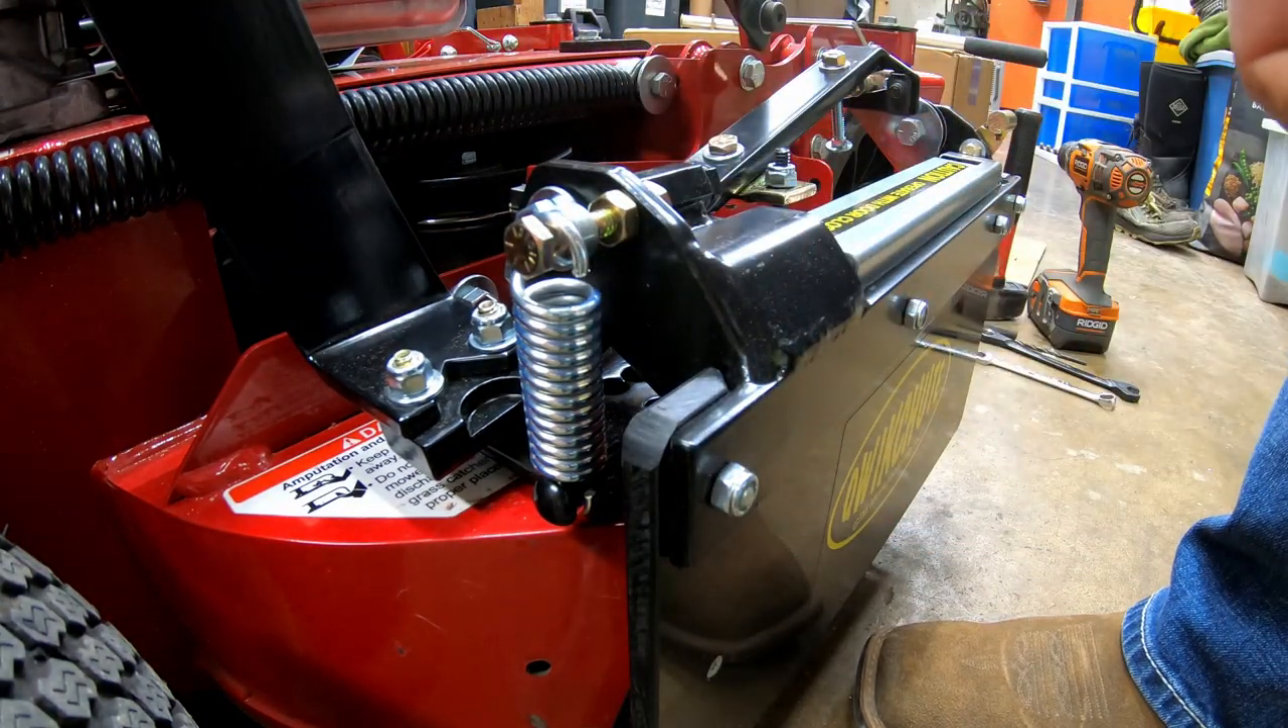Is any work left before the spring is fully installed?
No.